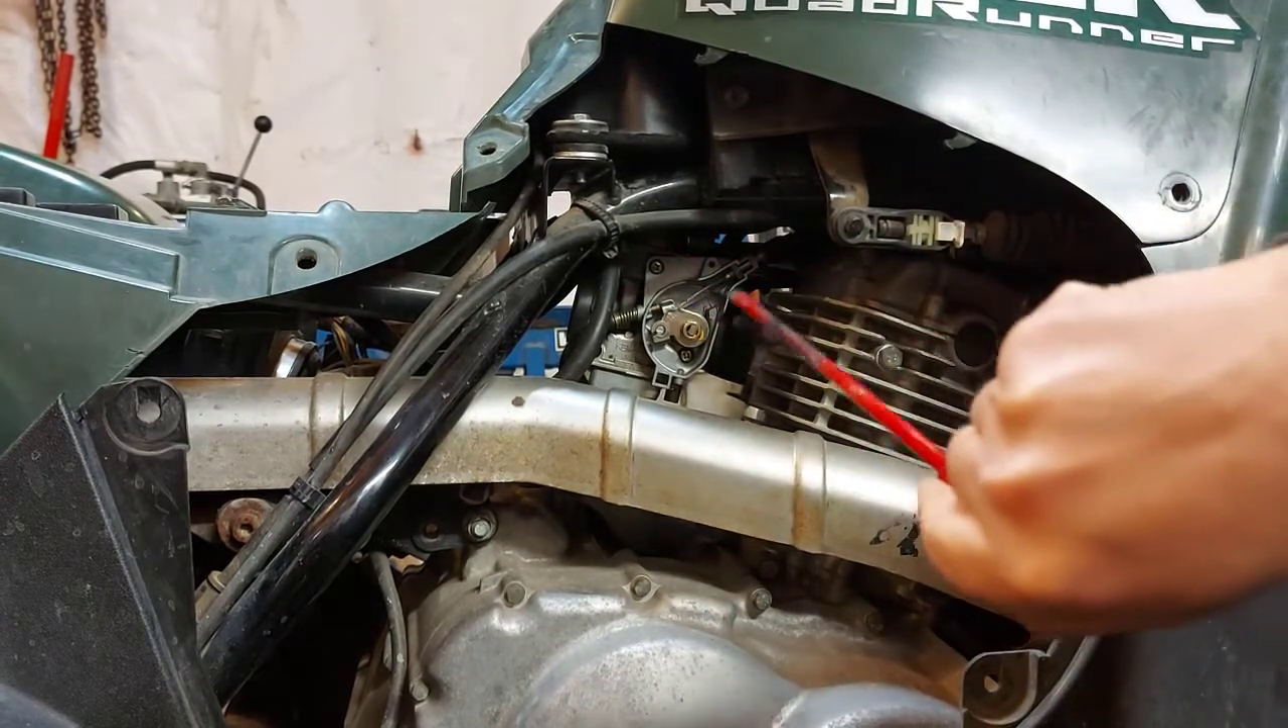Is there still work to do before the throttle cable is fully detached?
Yes.